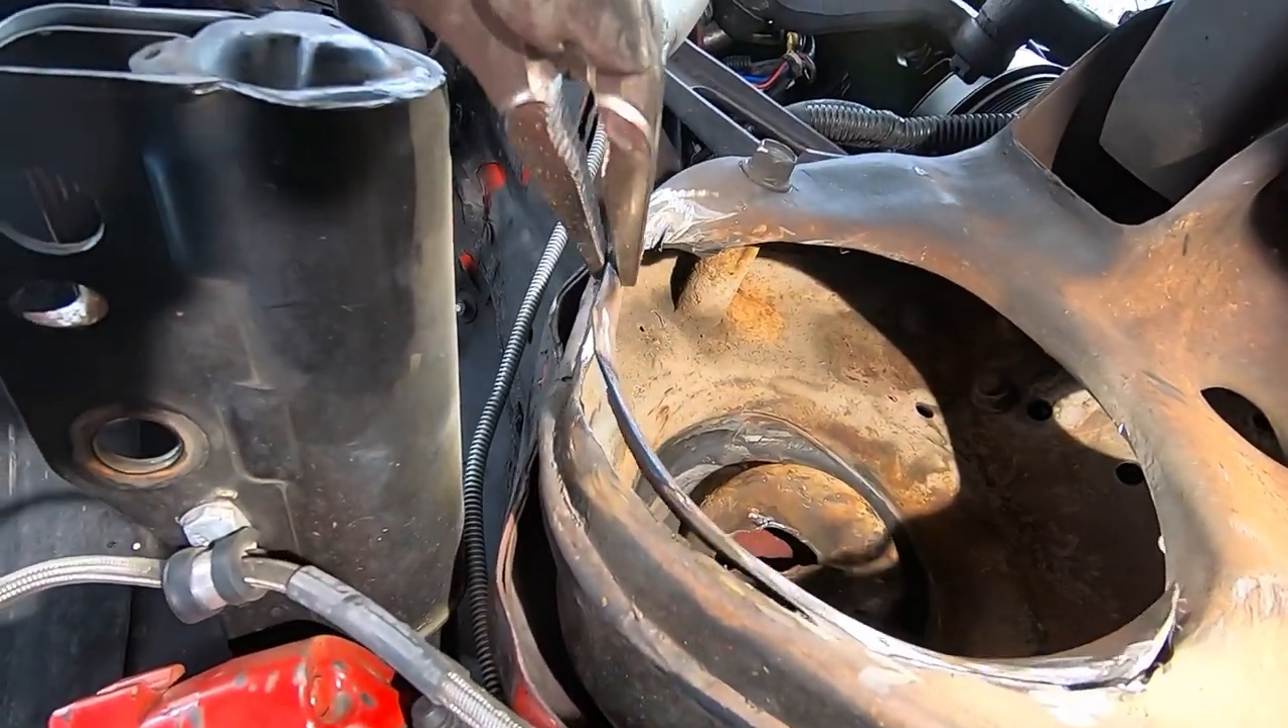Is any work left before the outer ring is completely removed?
Yes.